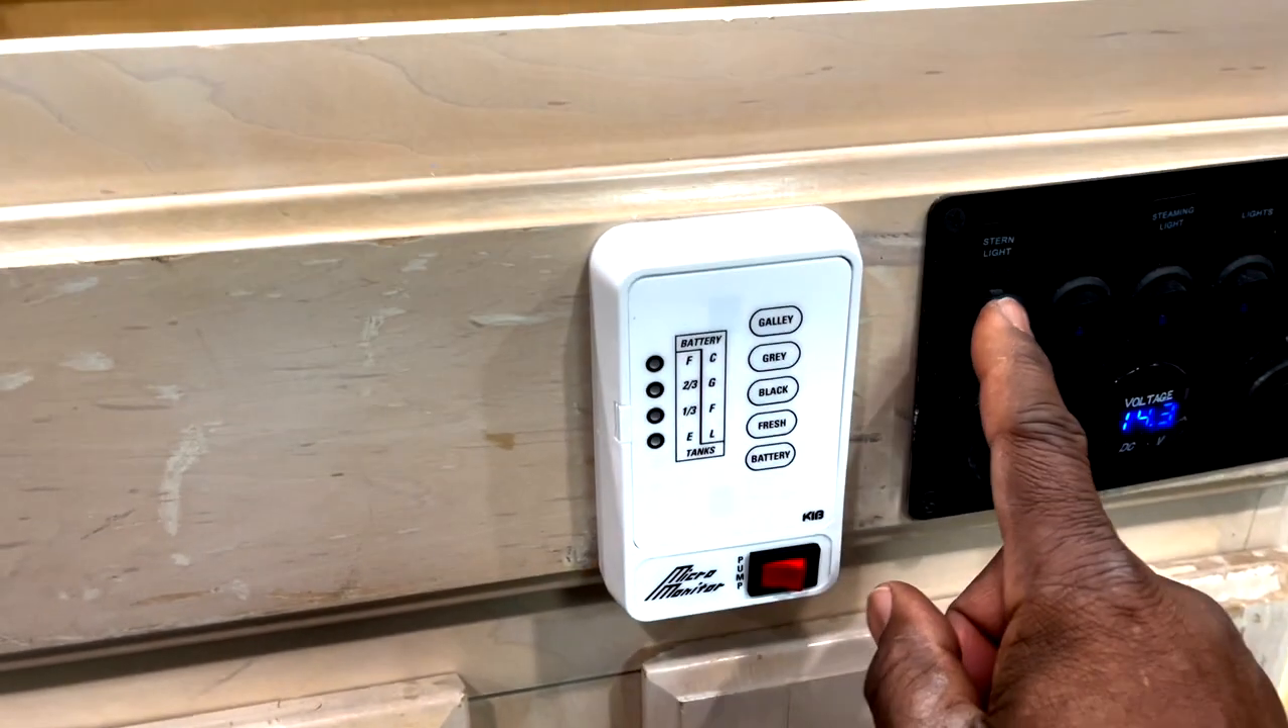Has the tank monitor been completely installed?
Yes.